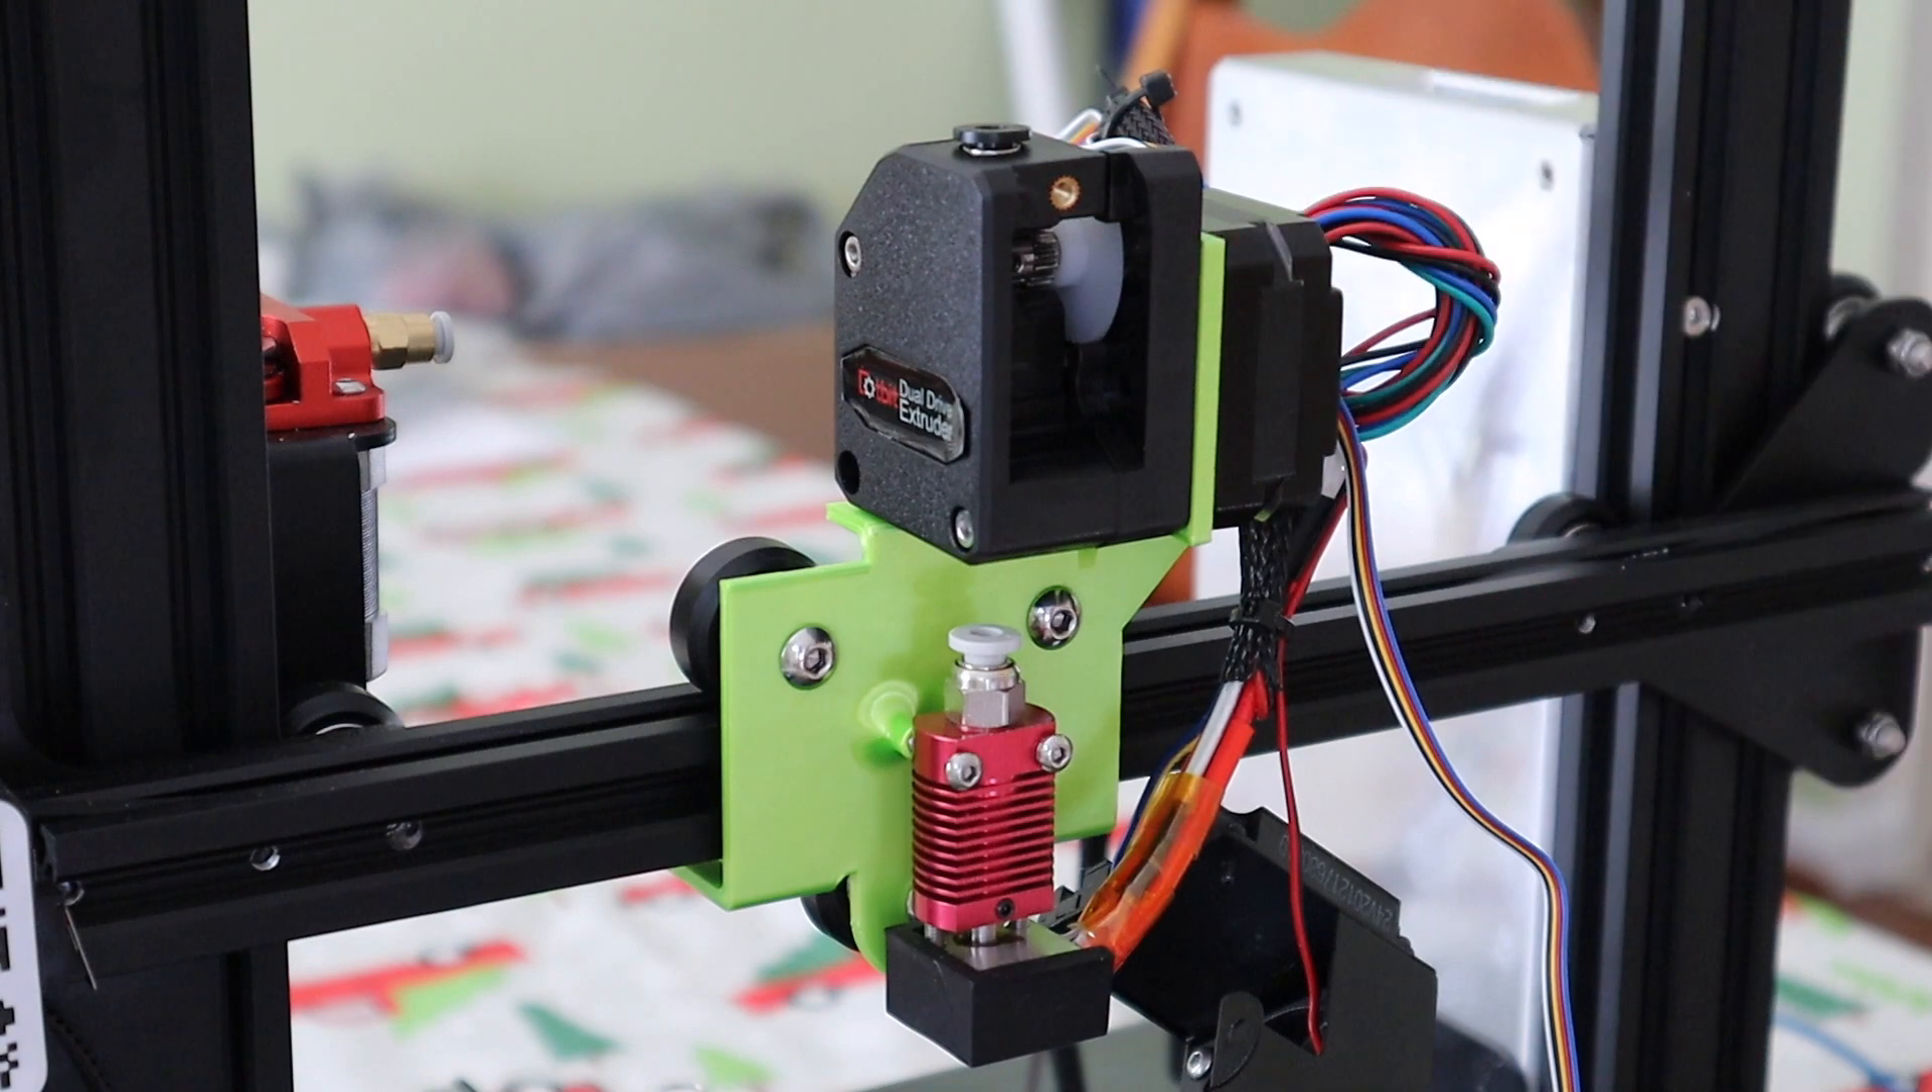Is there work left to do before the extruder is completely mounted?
No.